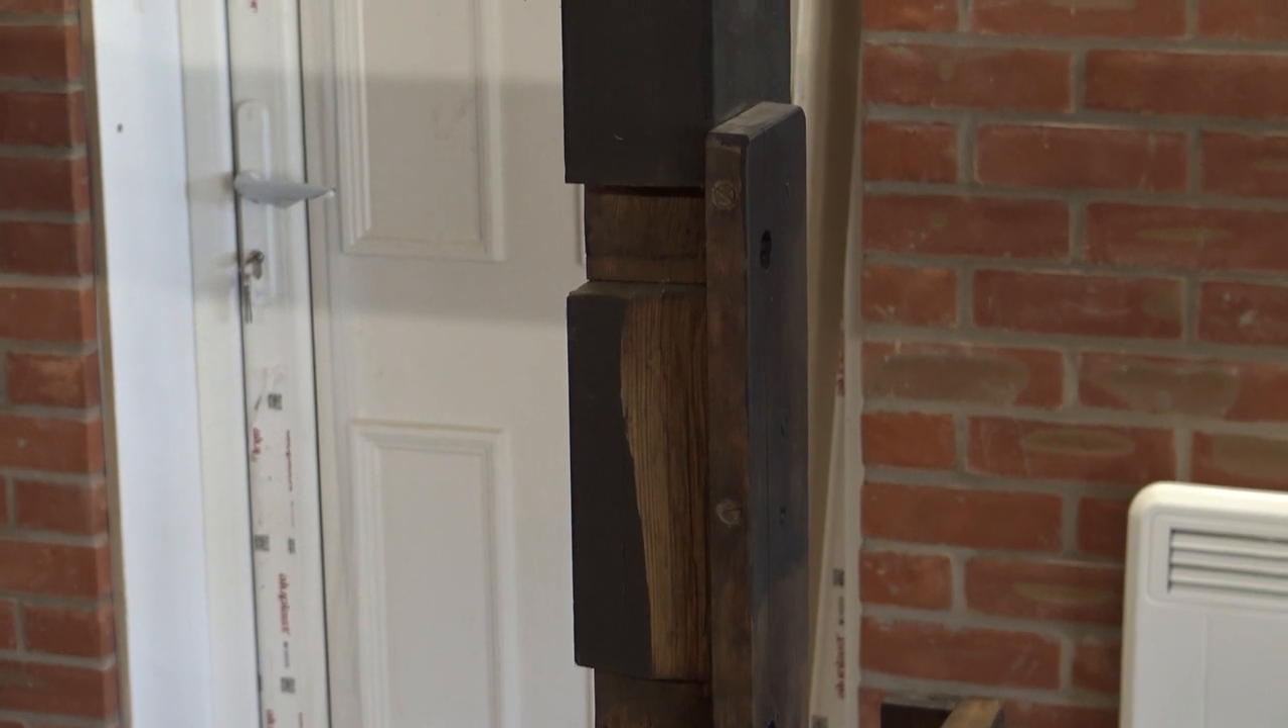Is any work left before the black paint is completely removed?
Yes.